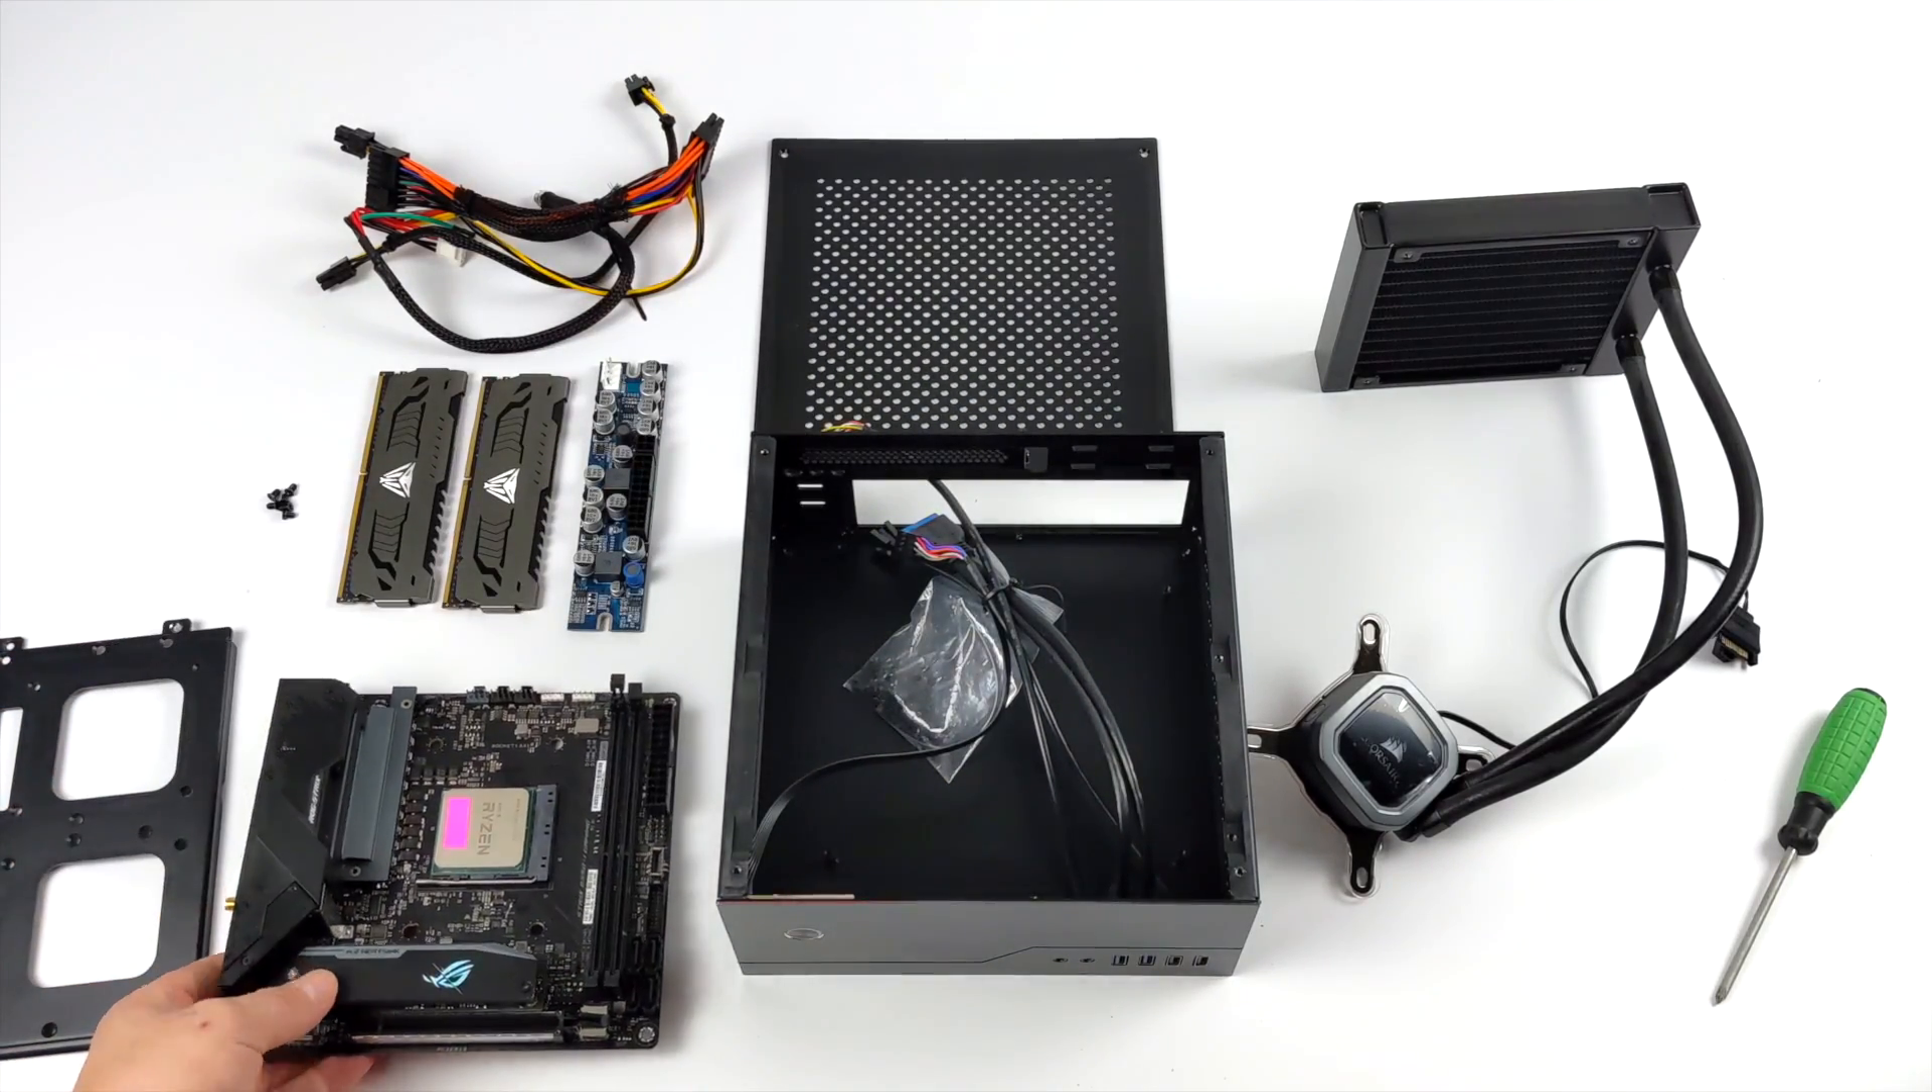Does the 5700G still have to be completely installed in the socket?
No.